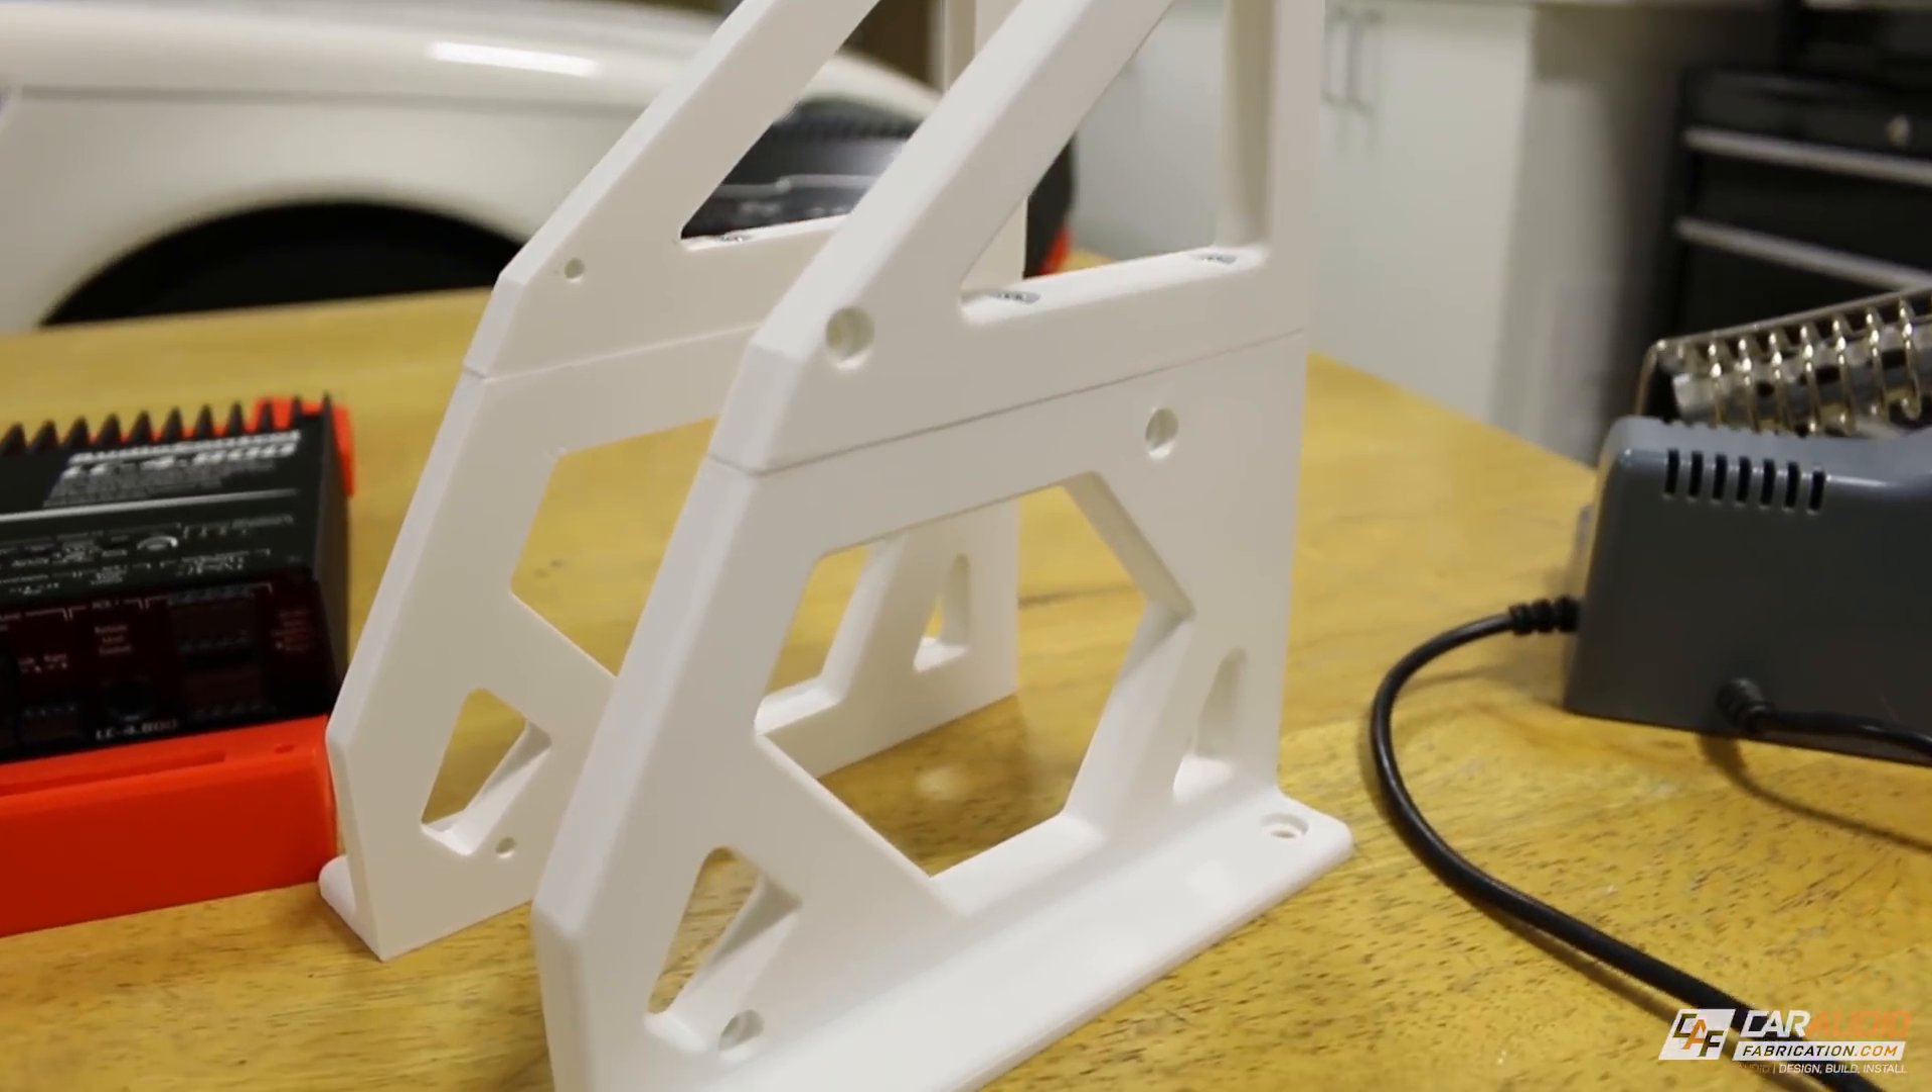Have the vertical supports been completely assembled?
Yes.